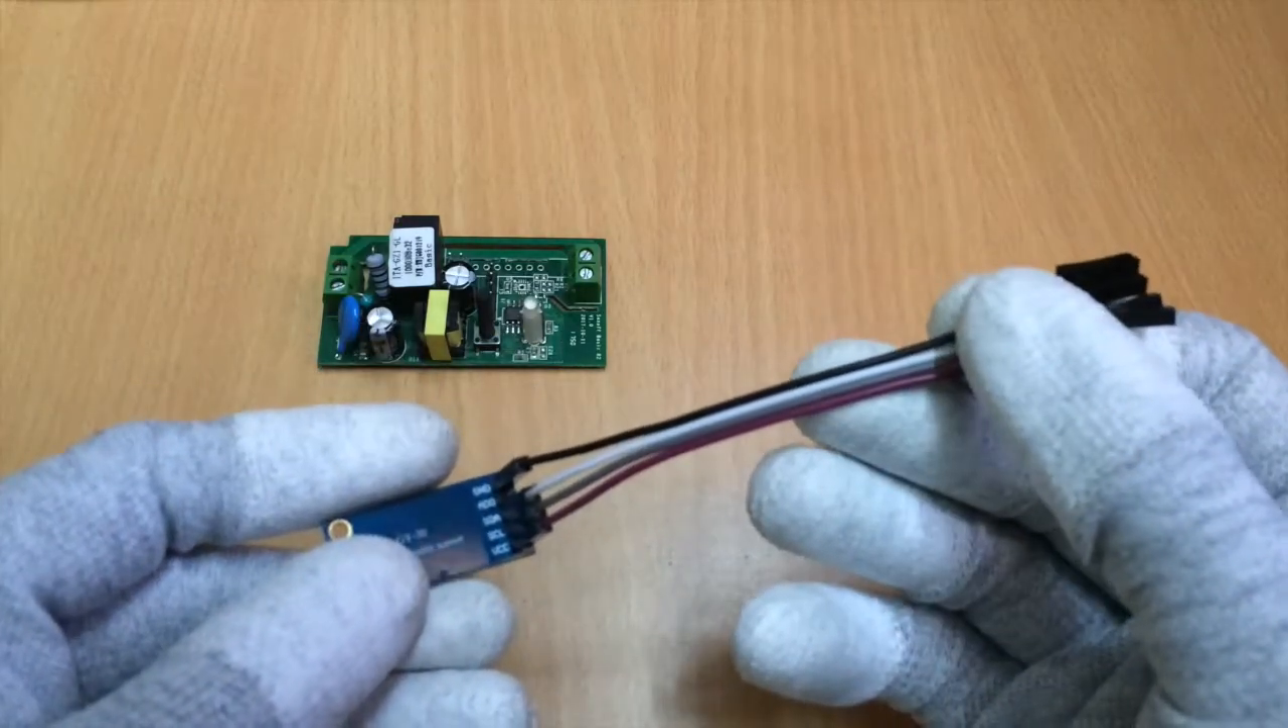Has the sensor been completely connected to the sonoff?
No.